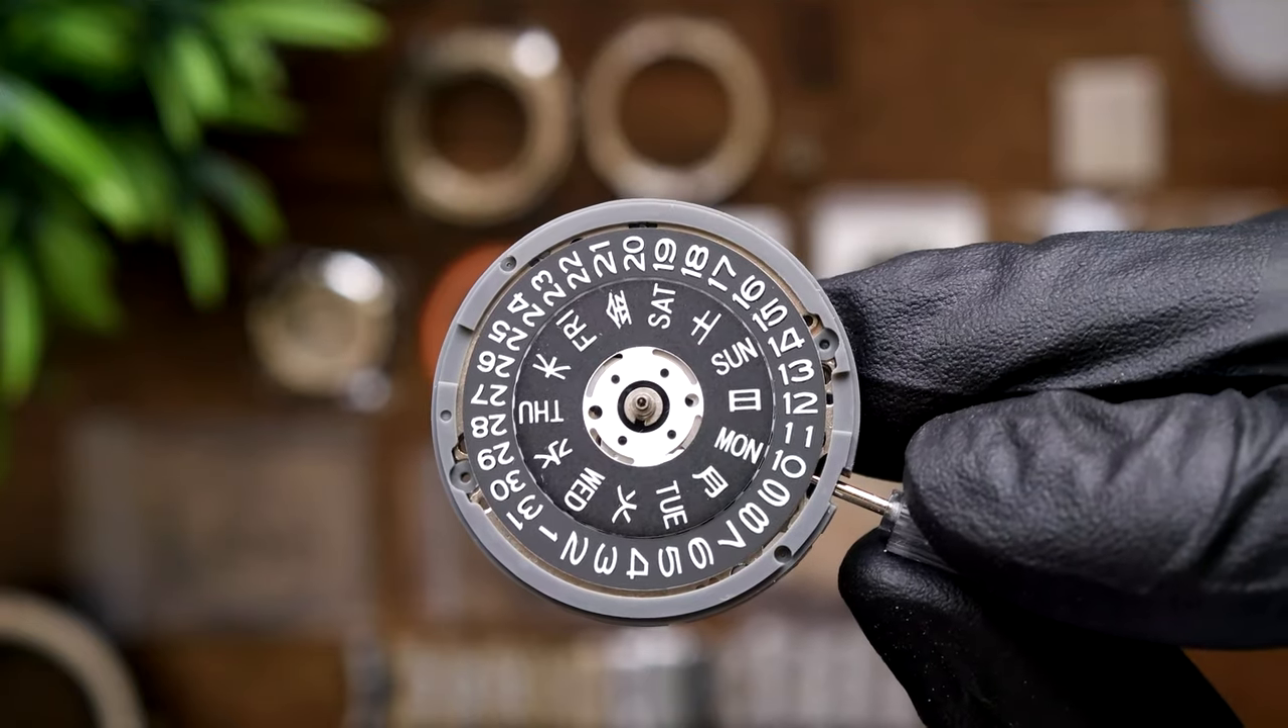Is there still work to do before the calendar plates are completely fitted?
No.